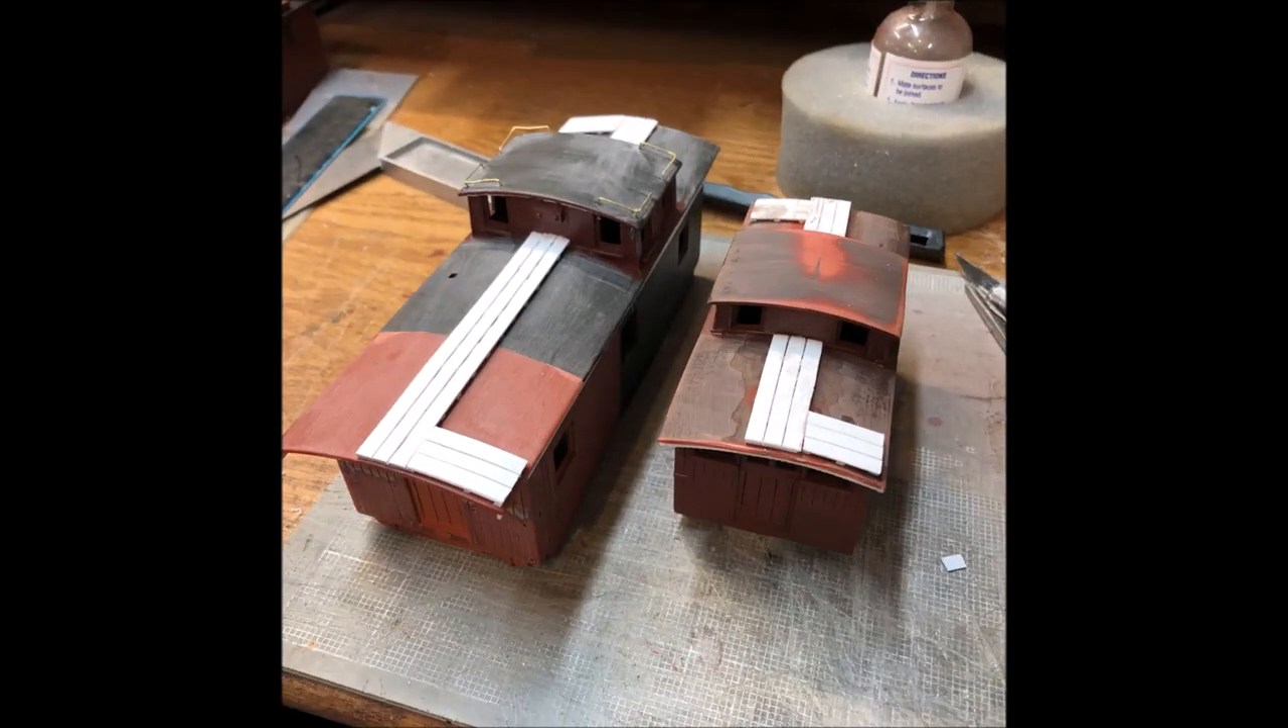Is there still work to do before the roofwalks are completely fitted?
No.